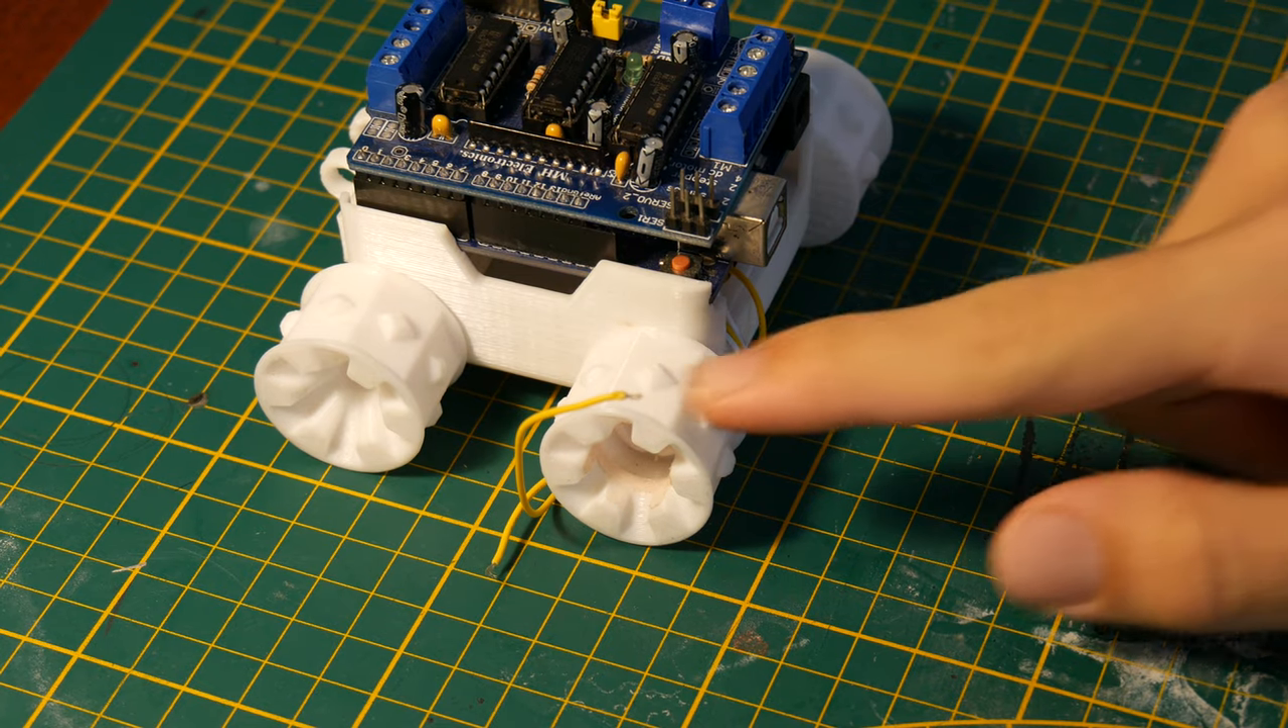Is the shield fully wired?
No.